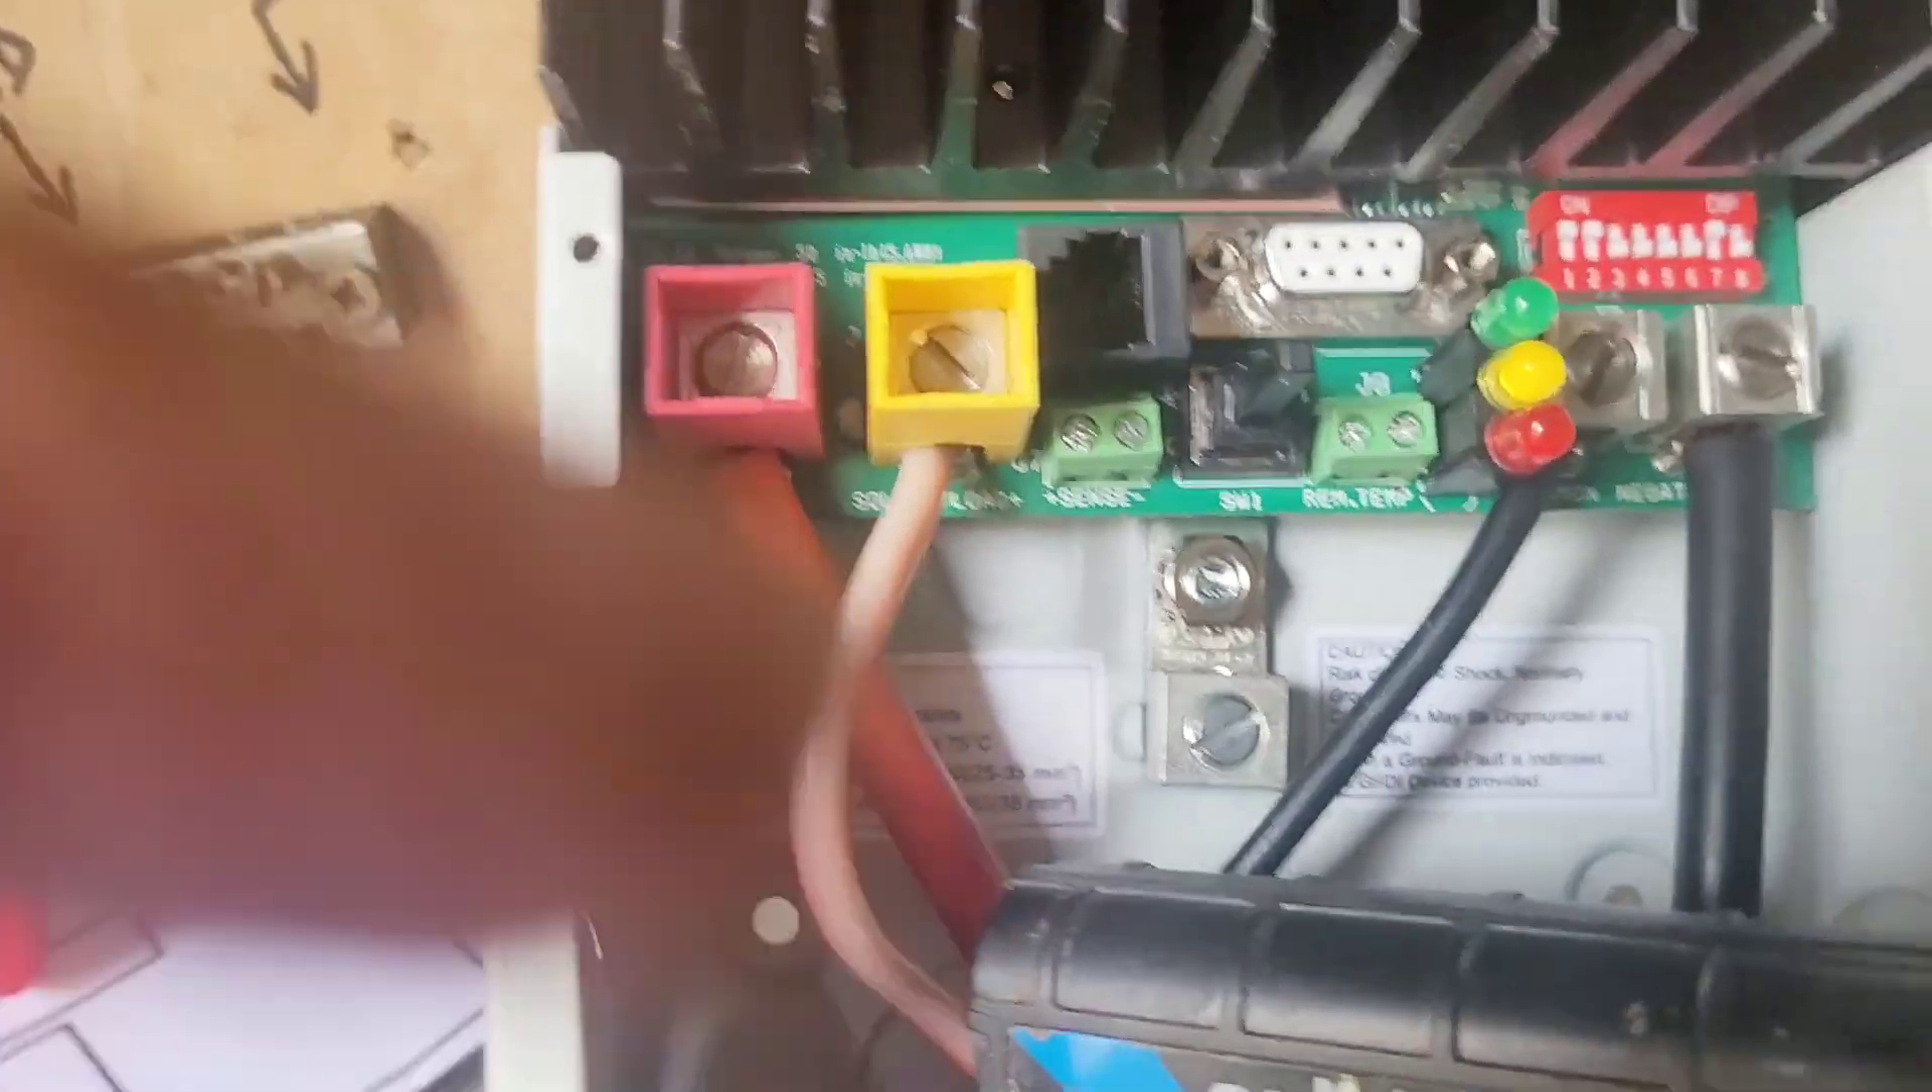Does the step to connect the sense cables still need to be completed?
Yes.